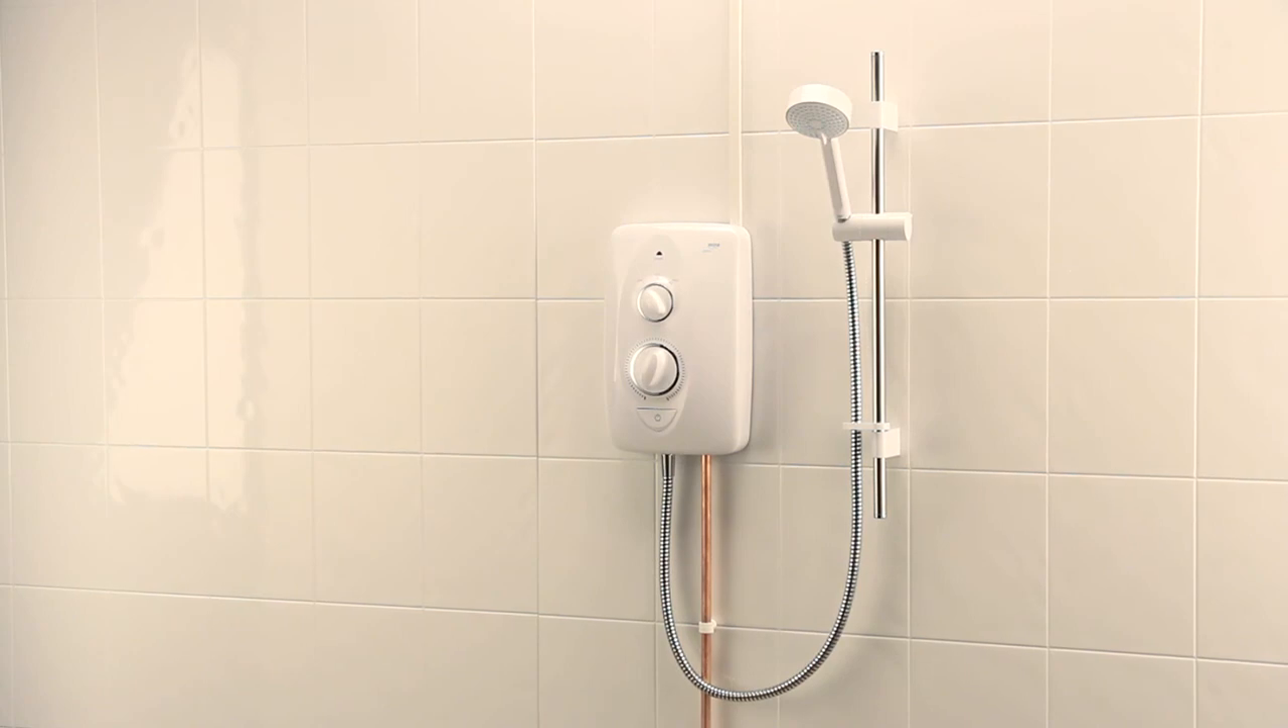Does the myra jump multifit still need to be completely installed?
No.